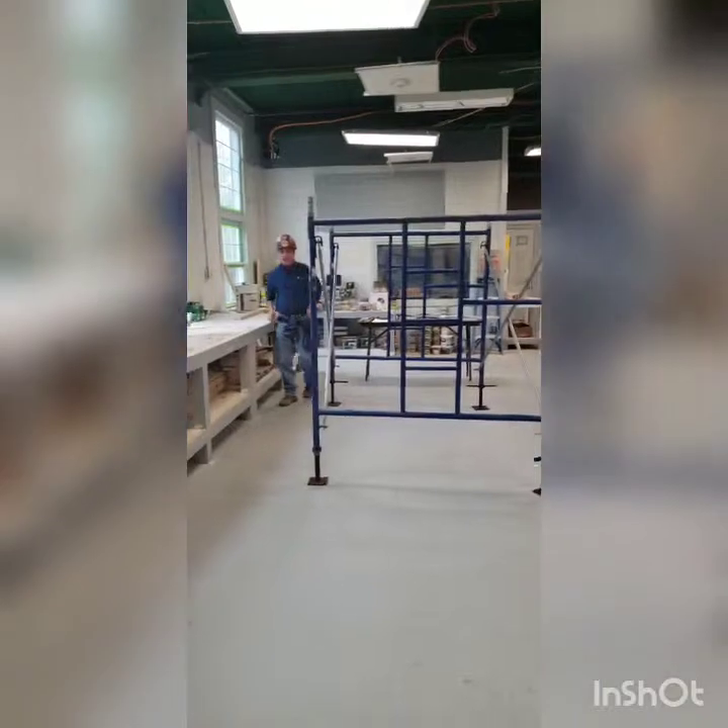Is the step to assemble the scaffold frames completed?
Yes.